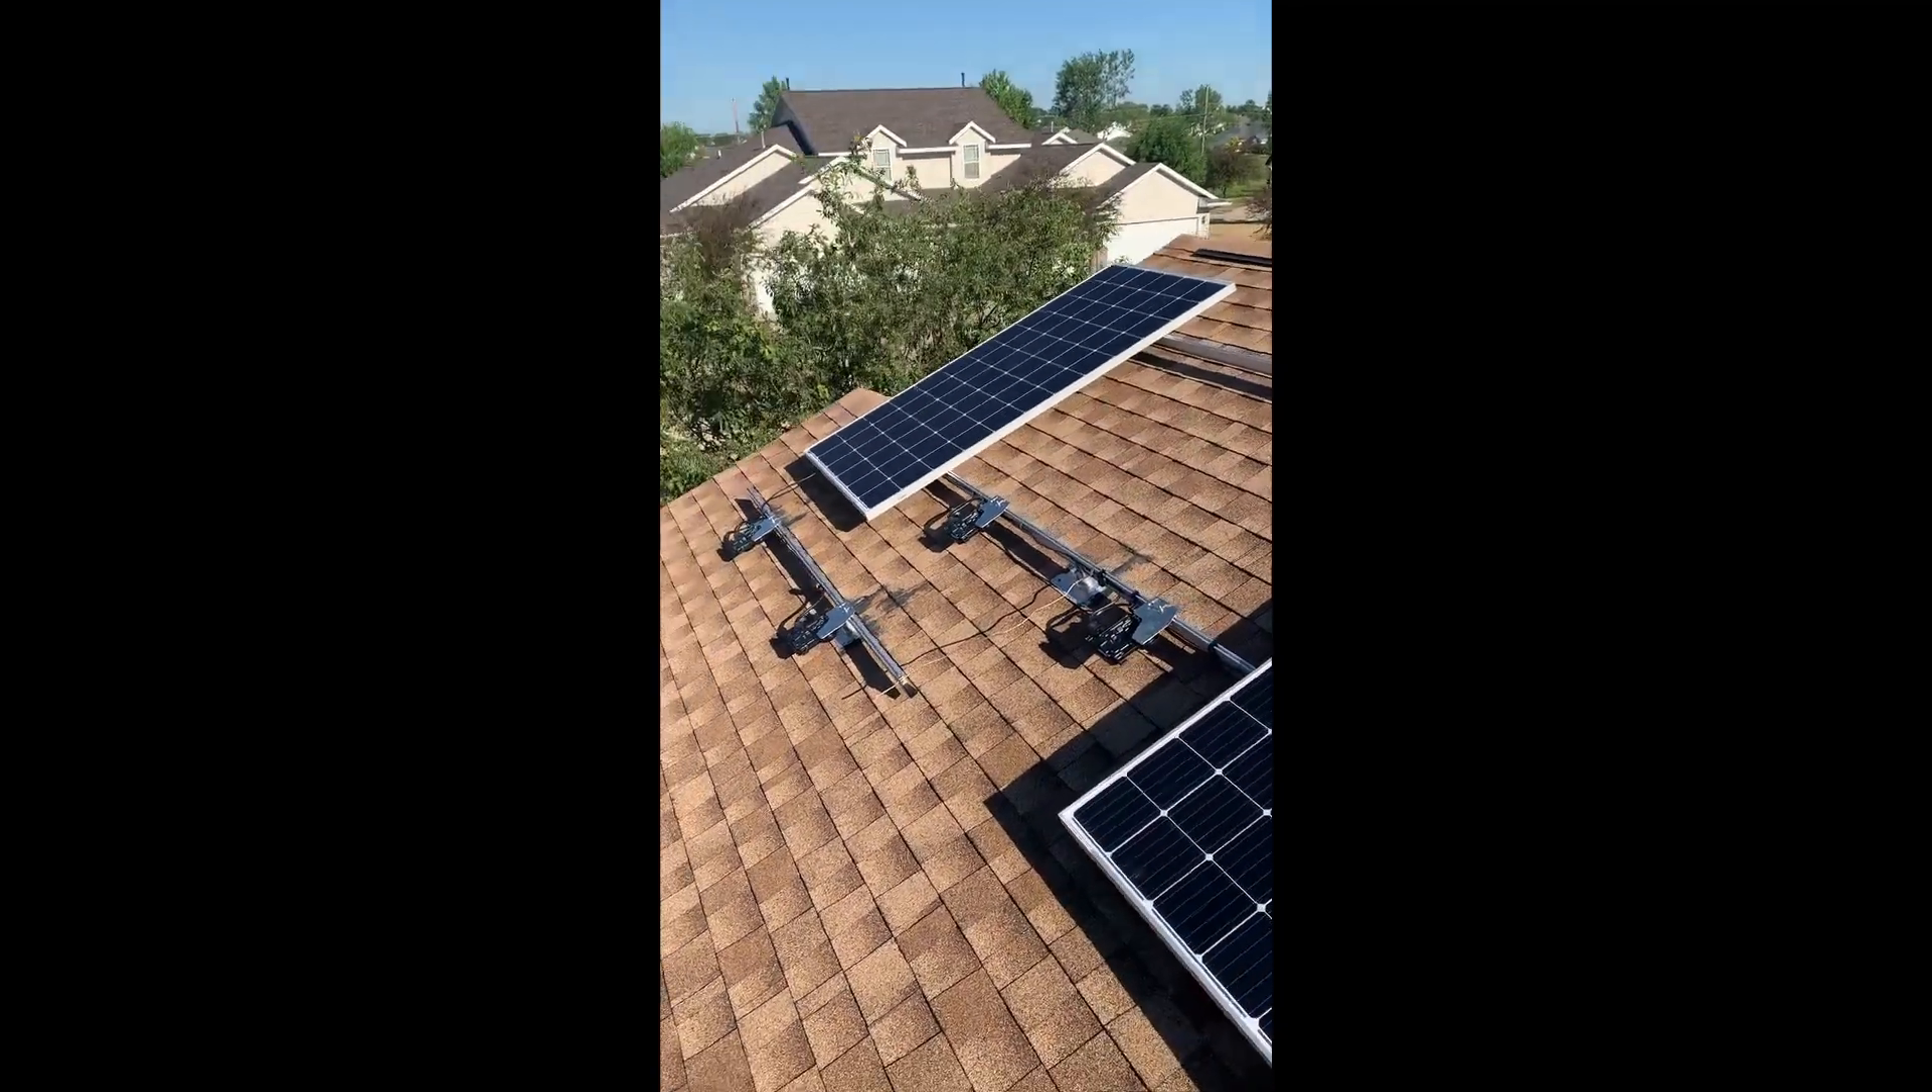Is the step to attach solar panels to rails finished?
No.